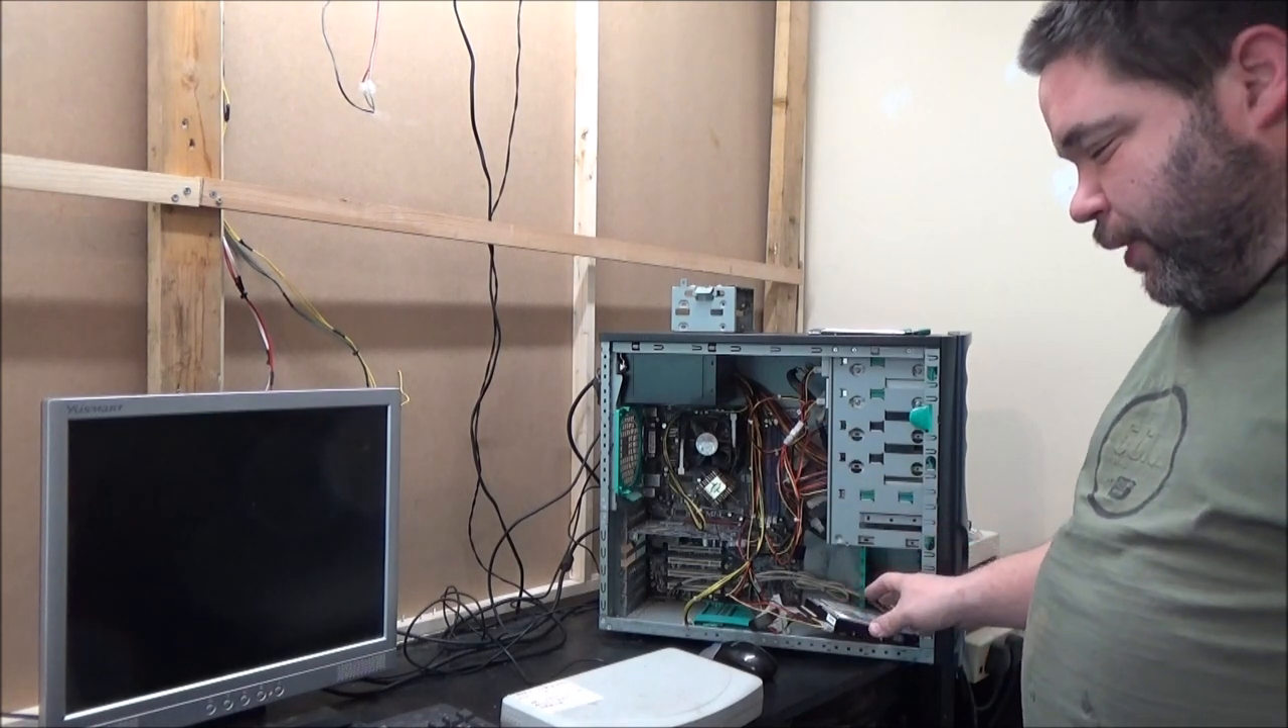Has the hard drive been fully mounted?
No.